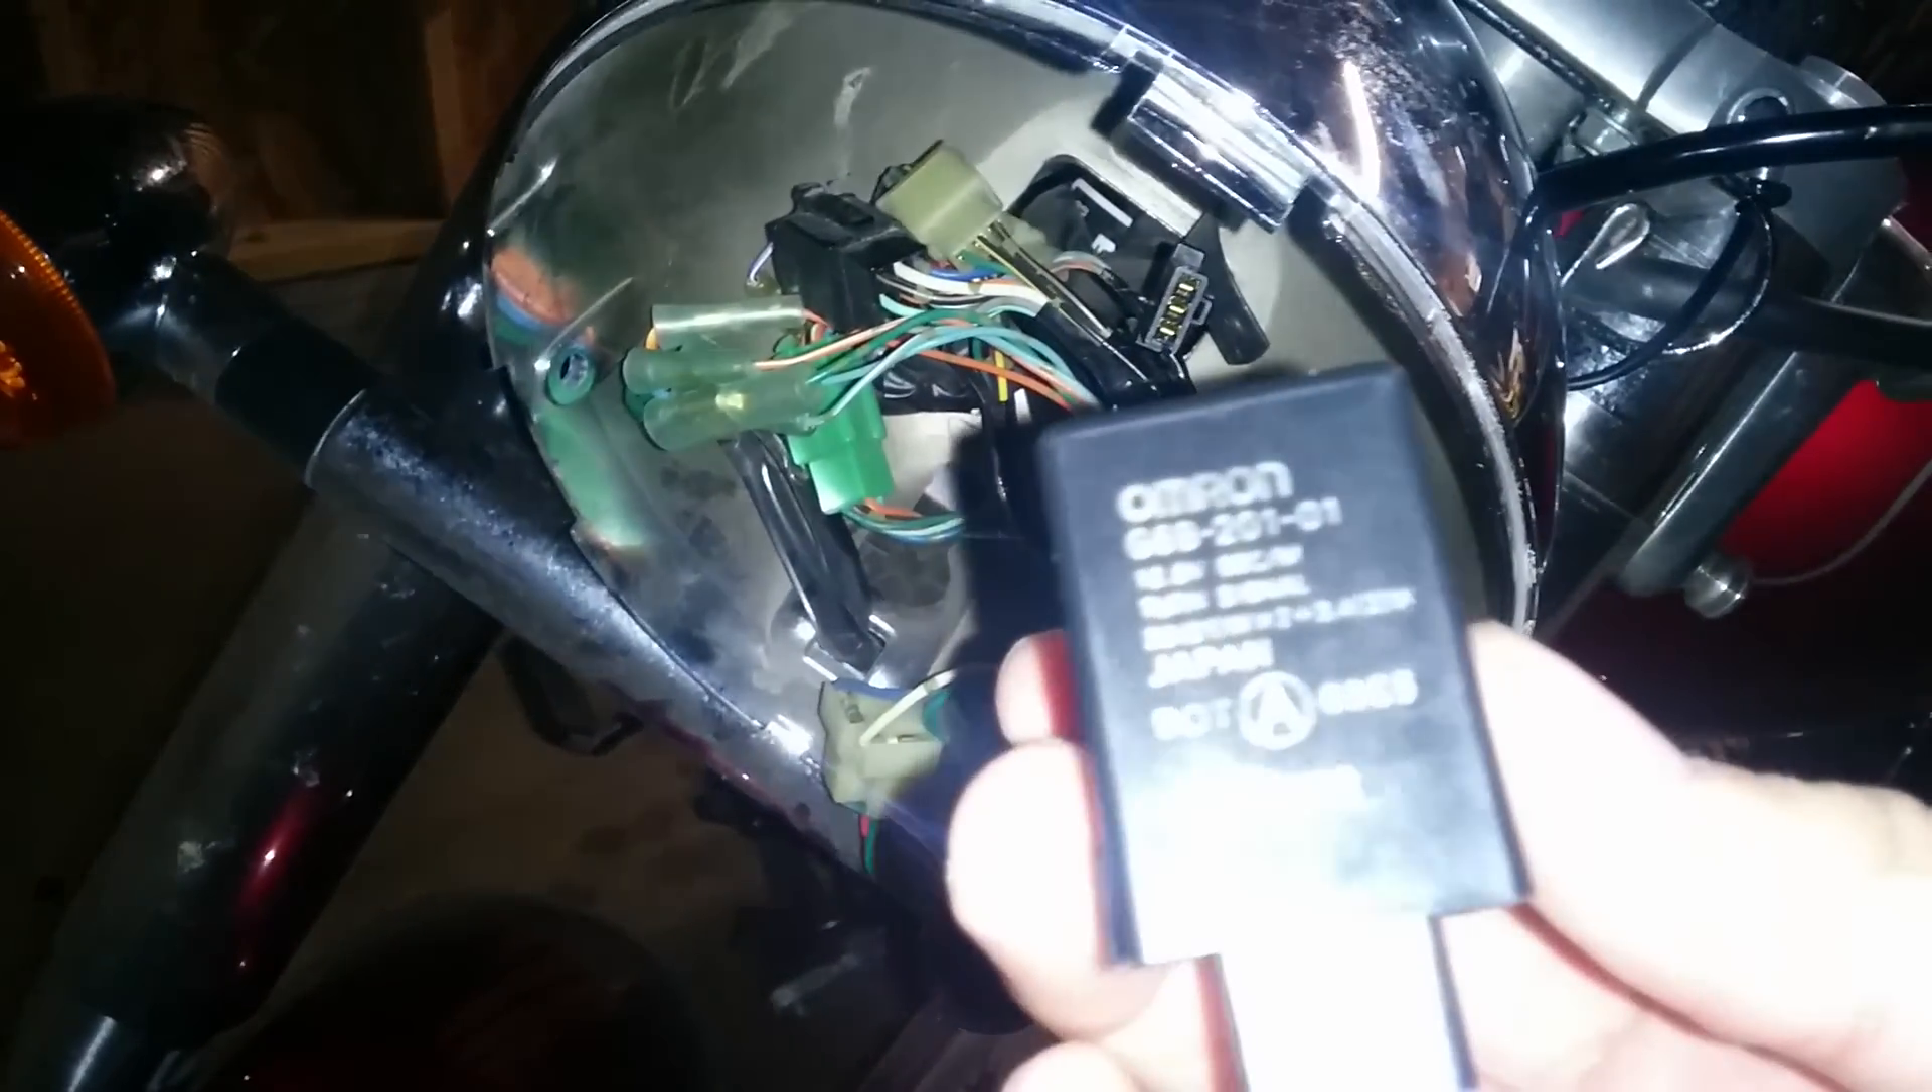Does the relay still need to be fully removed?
No.